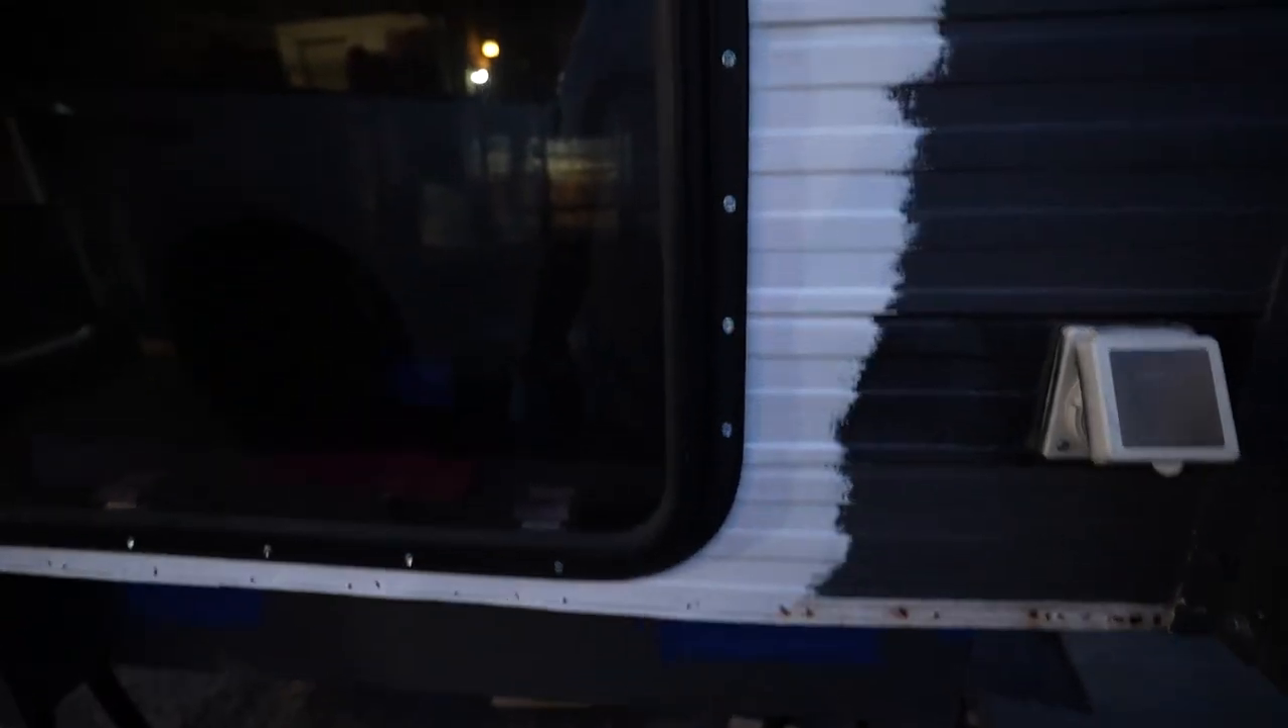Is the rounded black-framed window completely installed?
Yes.